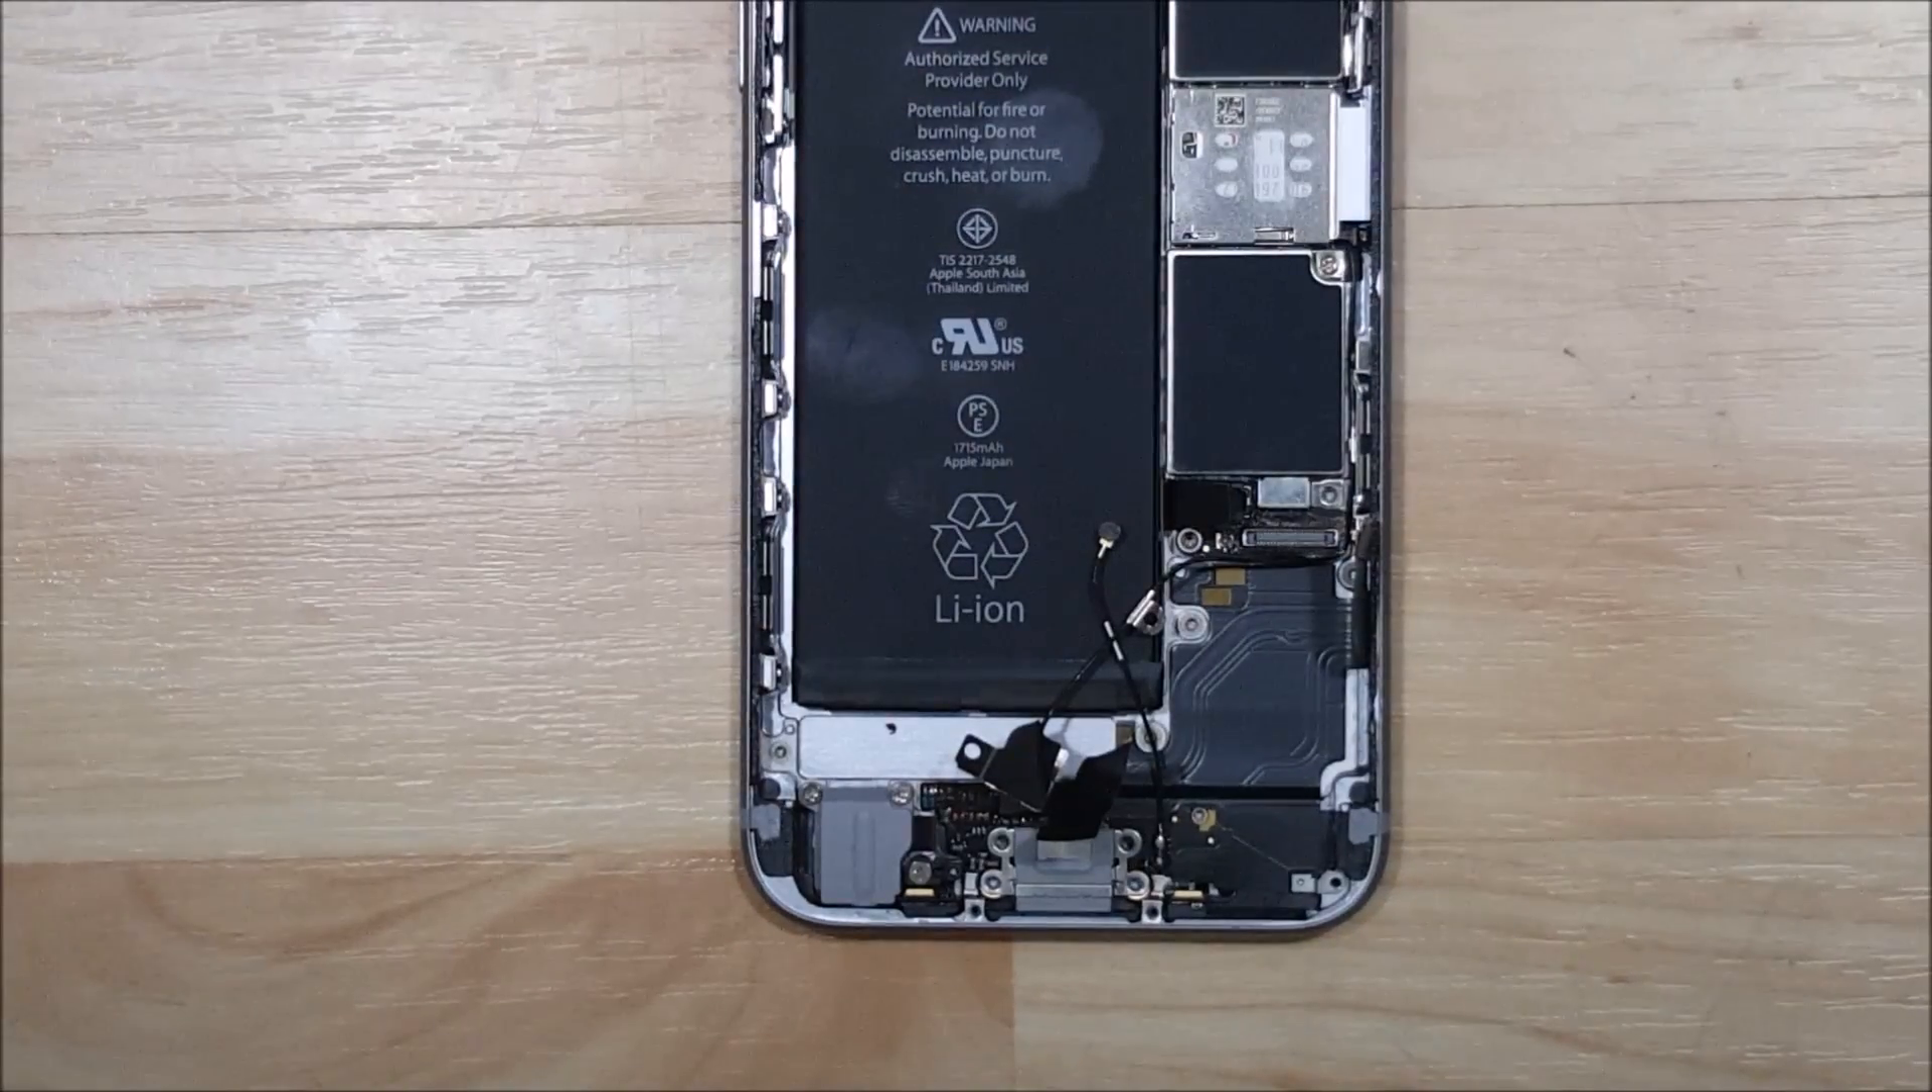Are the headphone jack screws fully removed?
No.